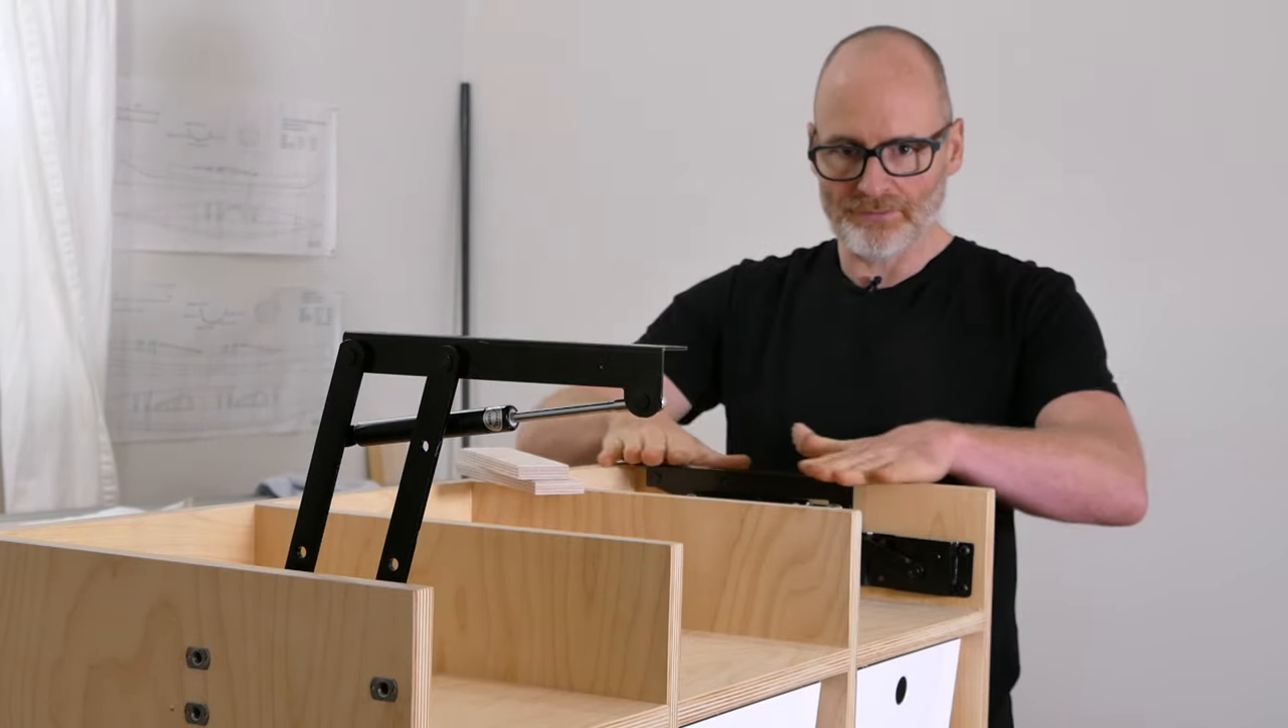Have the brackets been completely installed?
Yes.